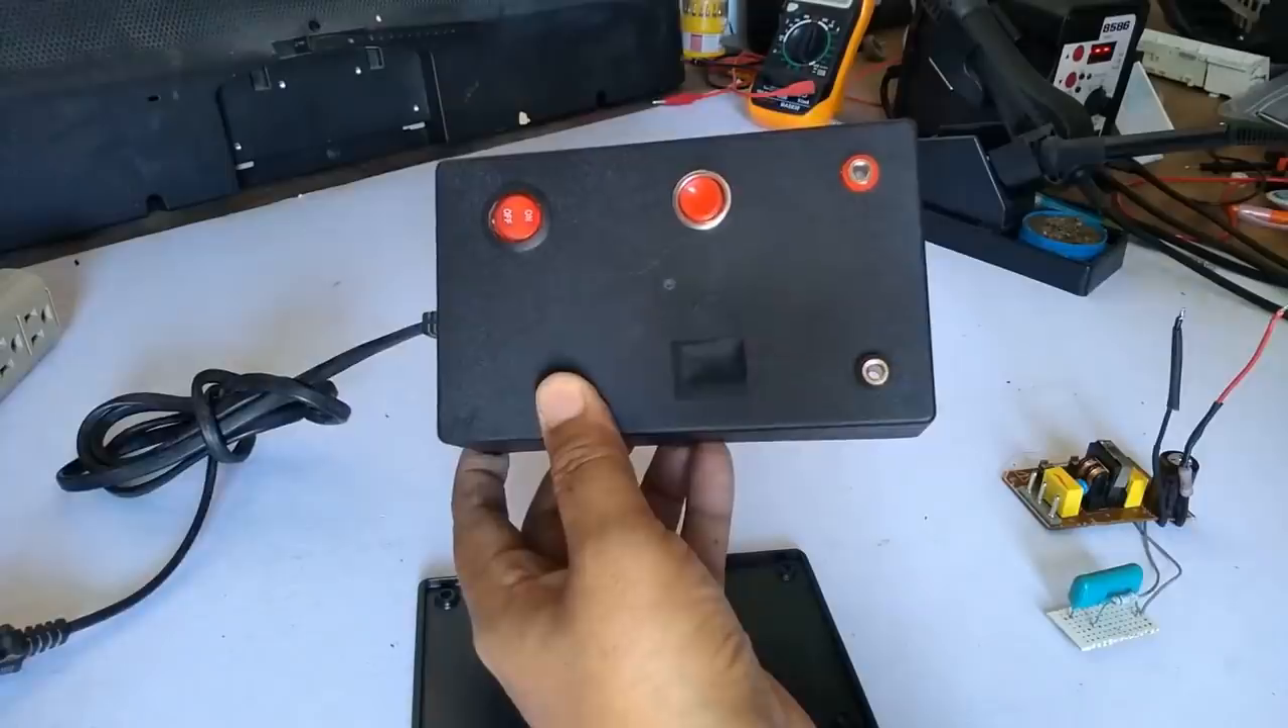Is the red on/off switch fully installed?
Yes.